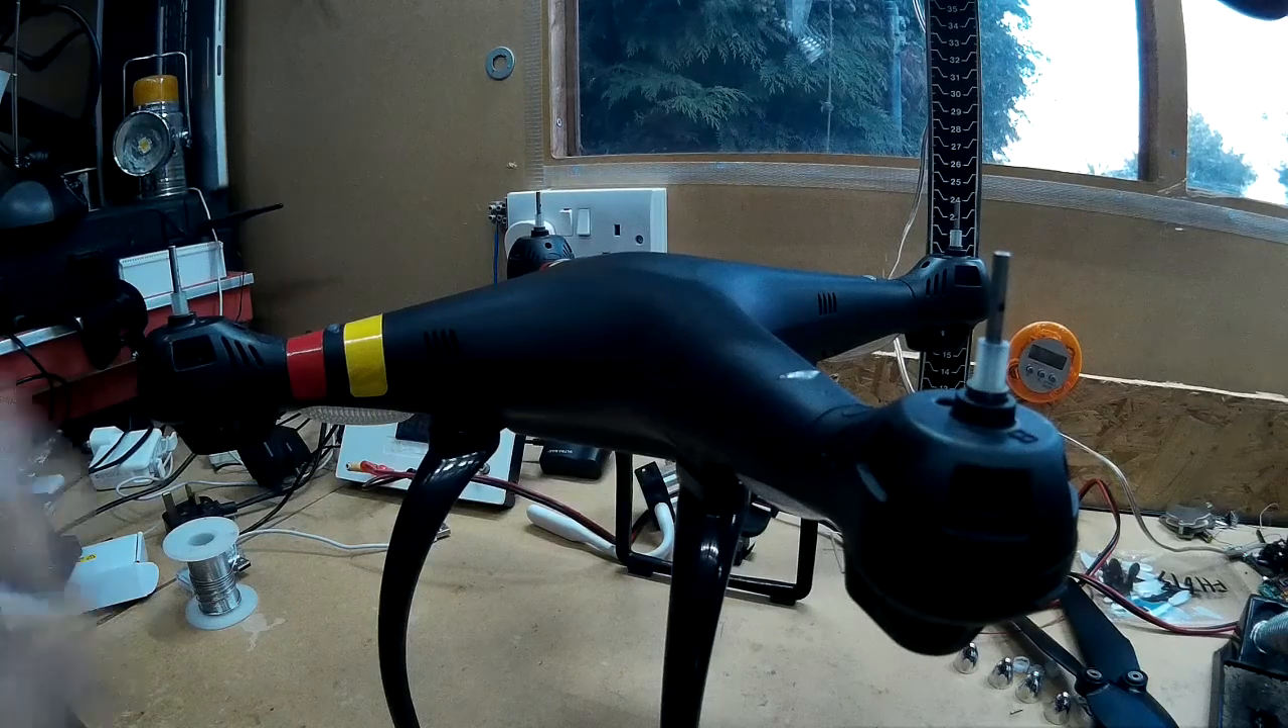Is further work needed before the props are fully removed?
No.